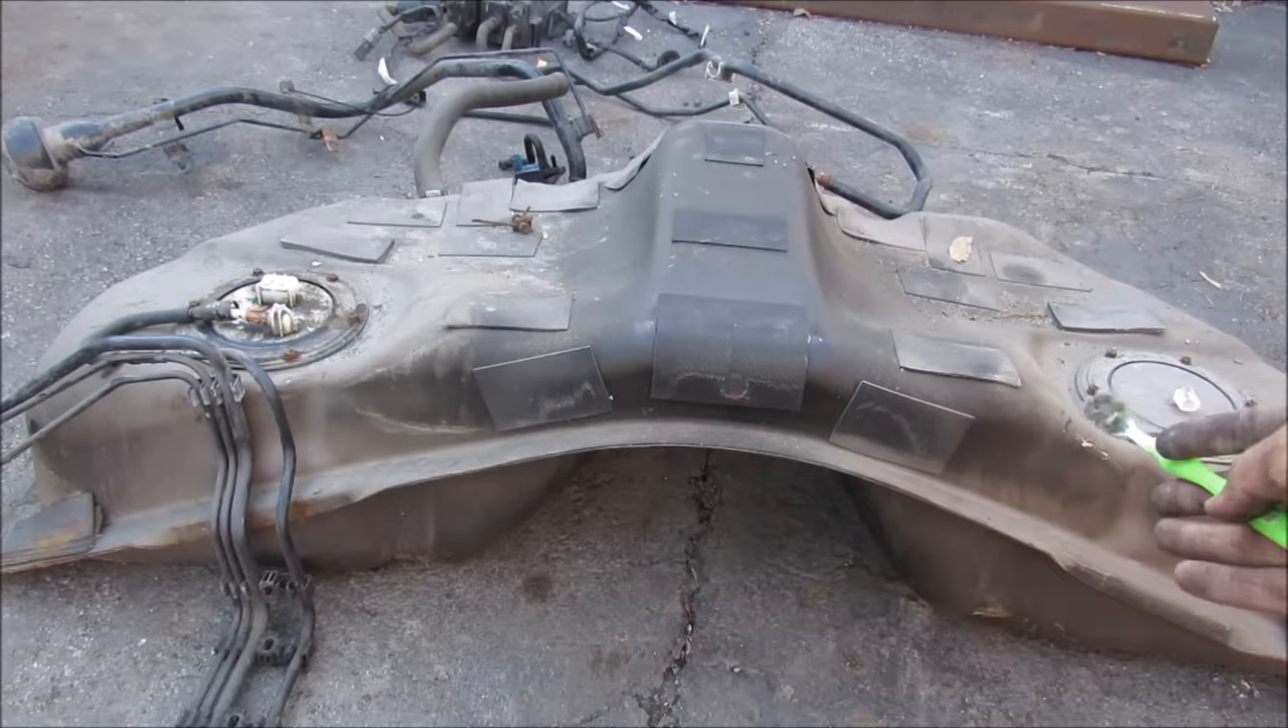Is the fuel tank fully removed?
Yes.